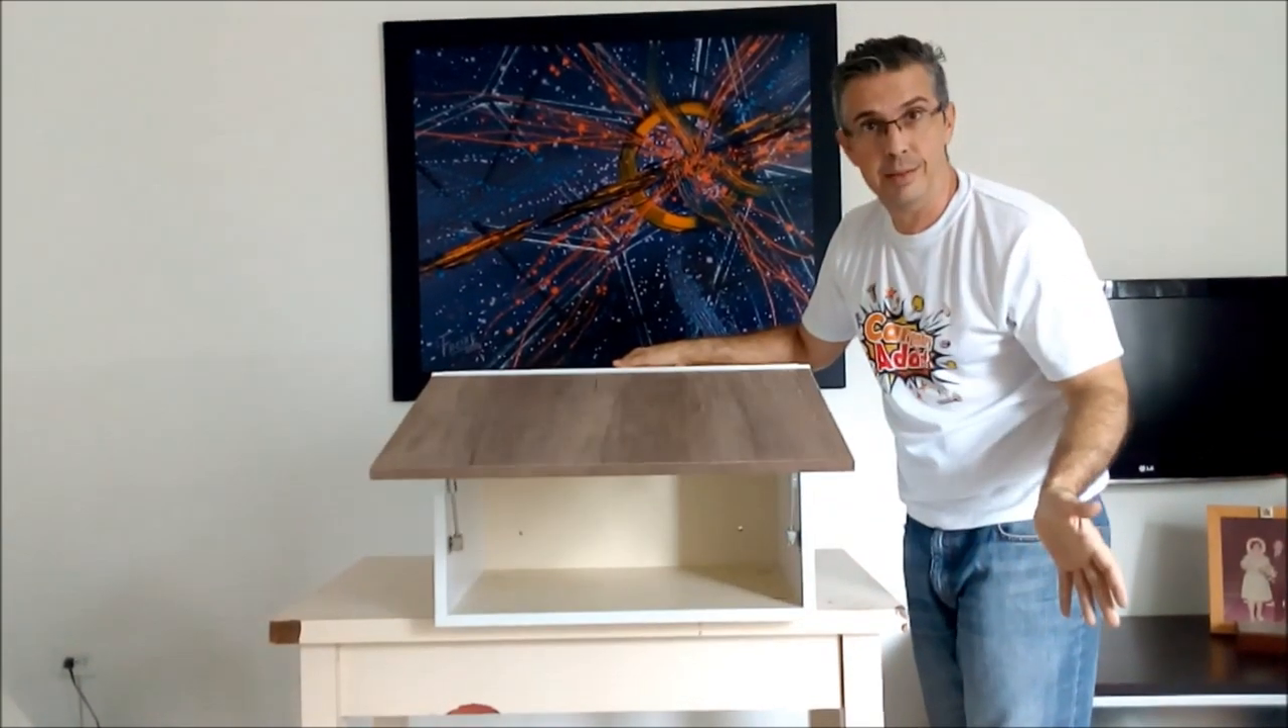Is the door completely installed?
Yes.